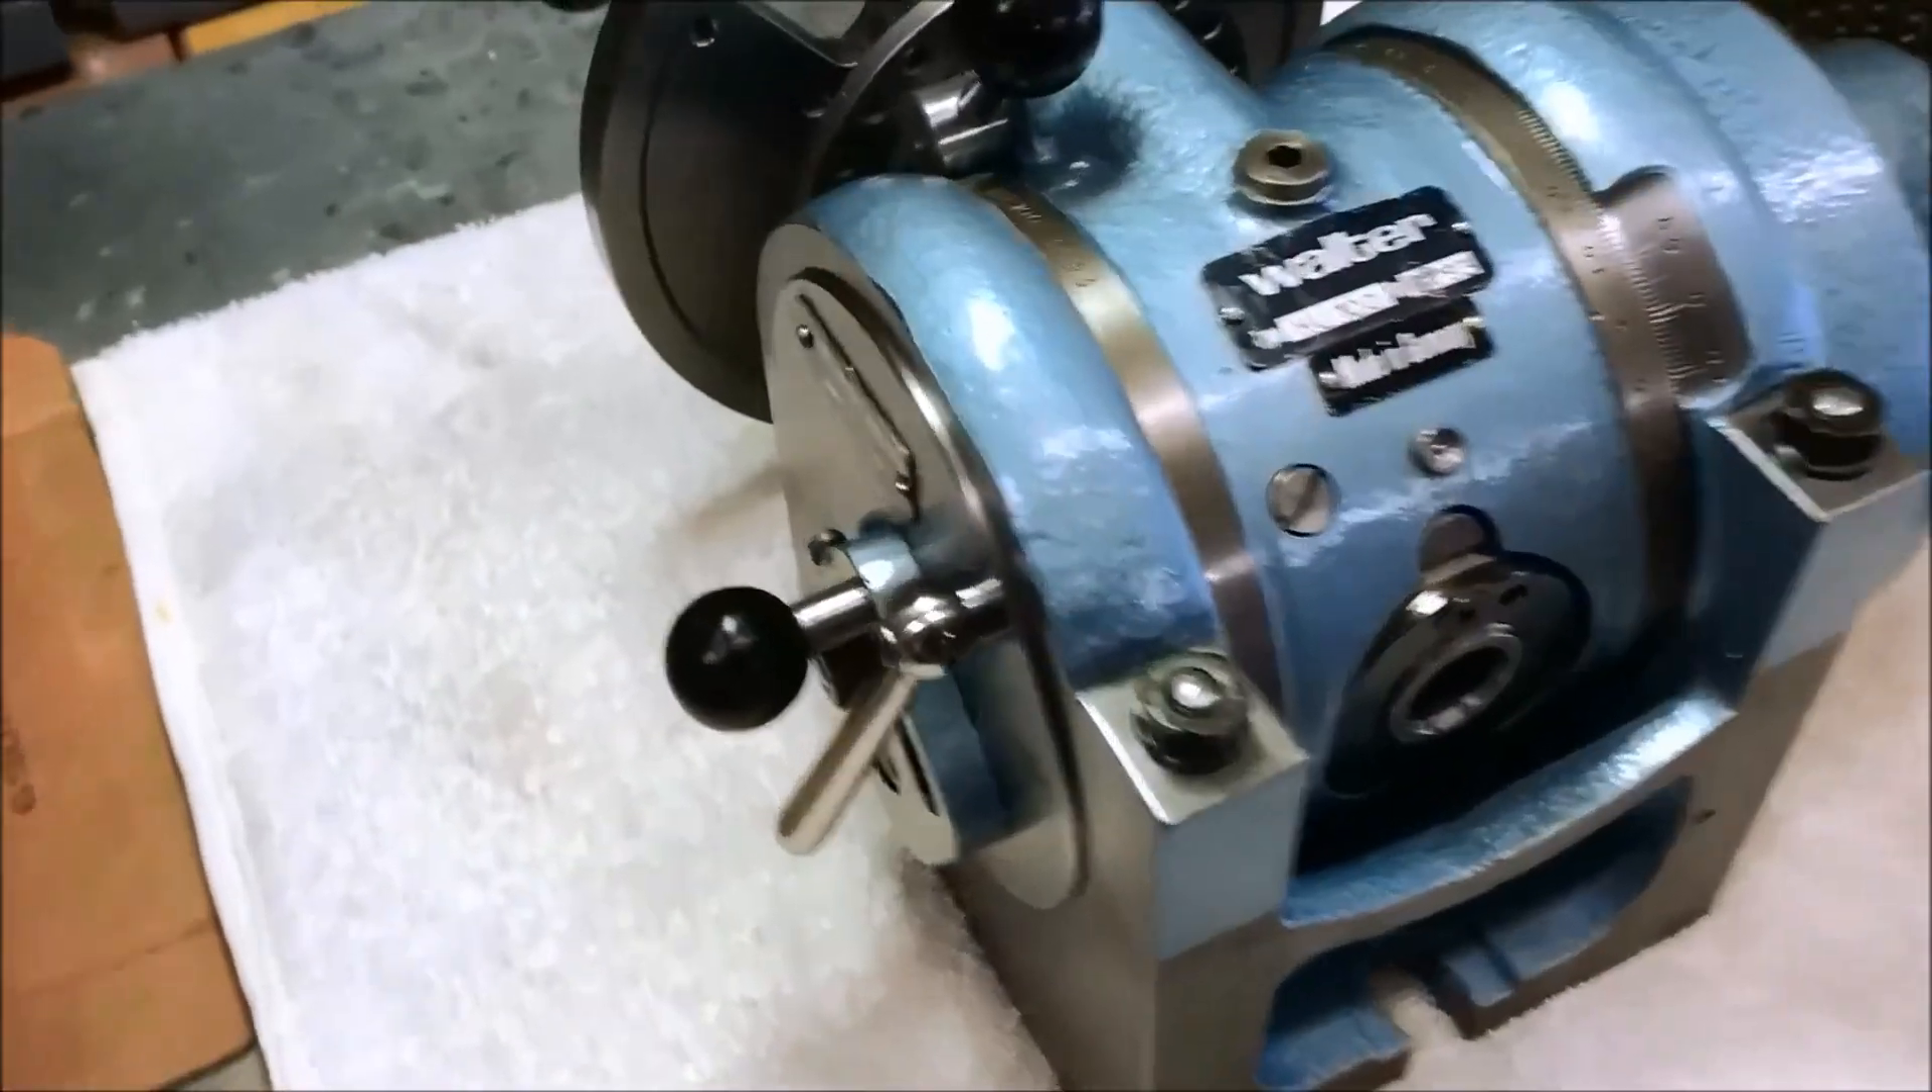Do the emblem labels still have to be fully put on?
No.